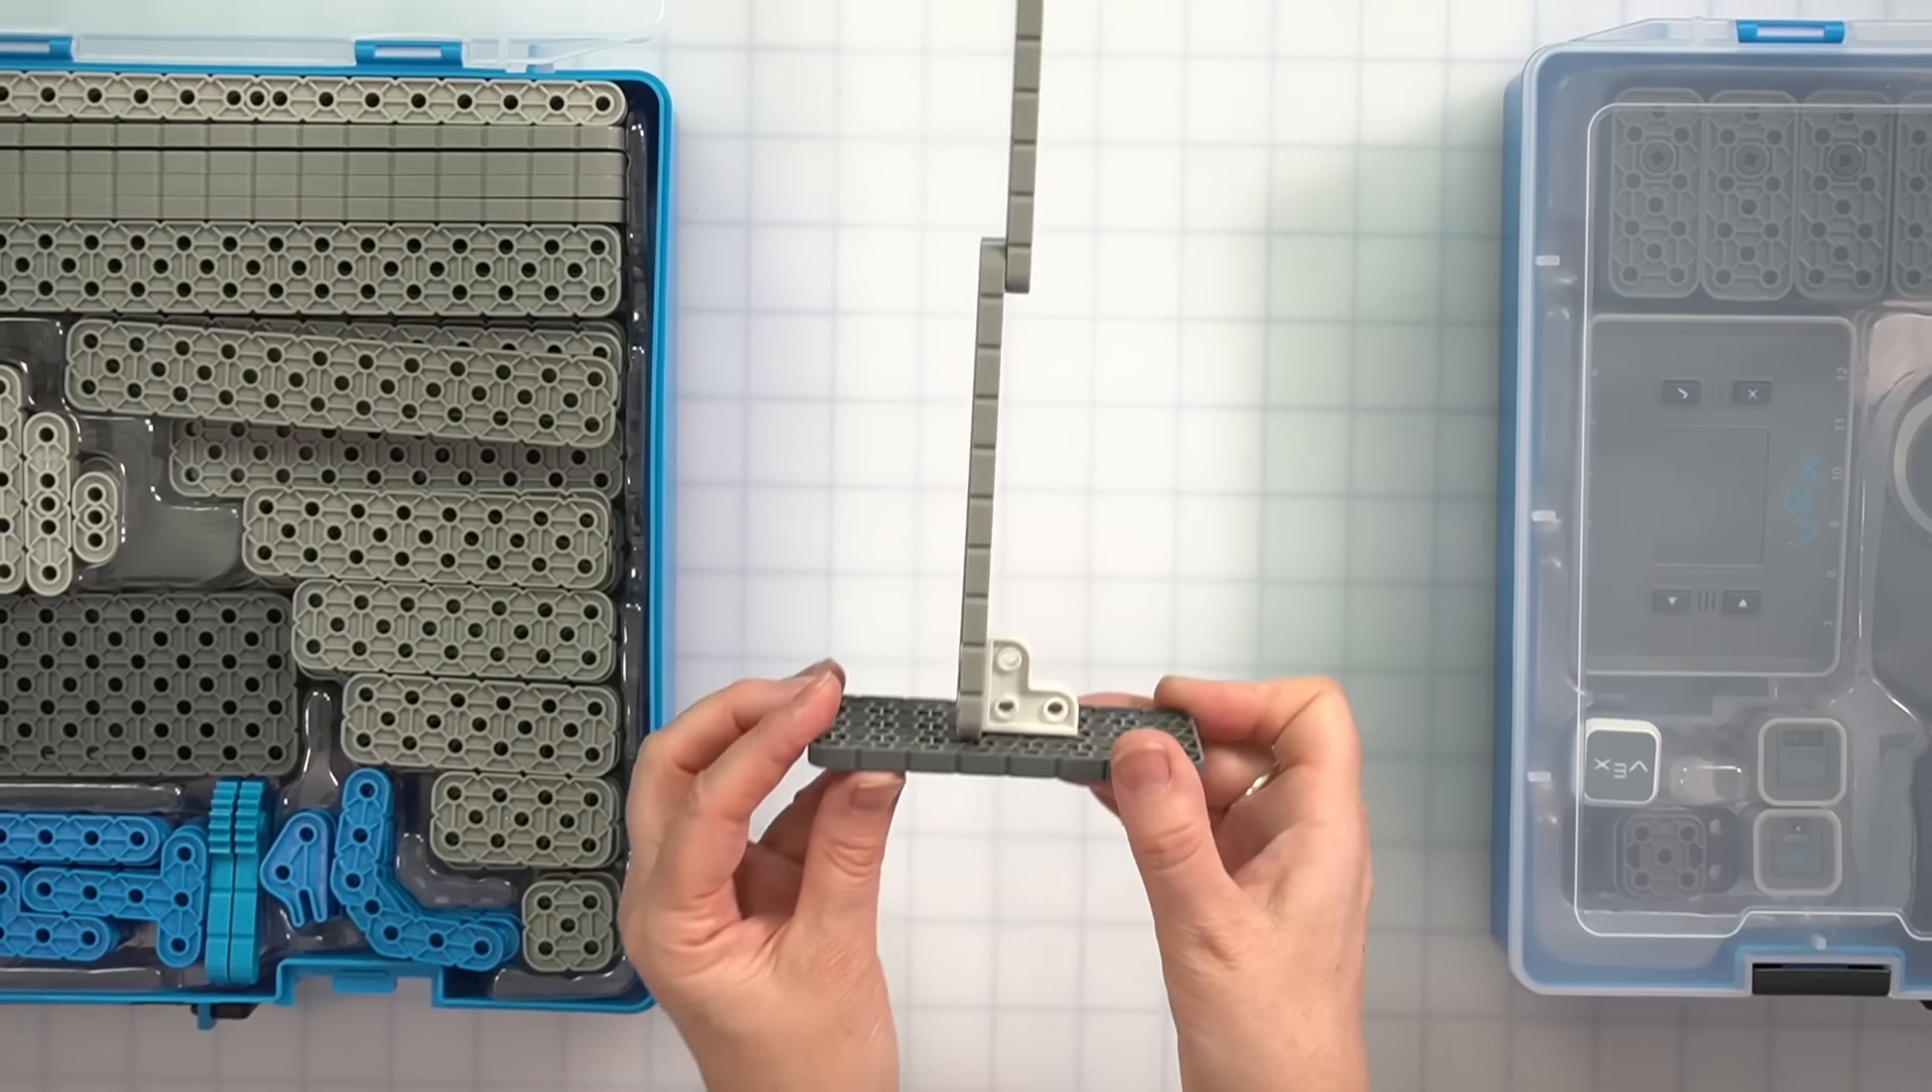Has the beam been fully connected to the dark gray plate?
Yes.